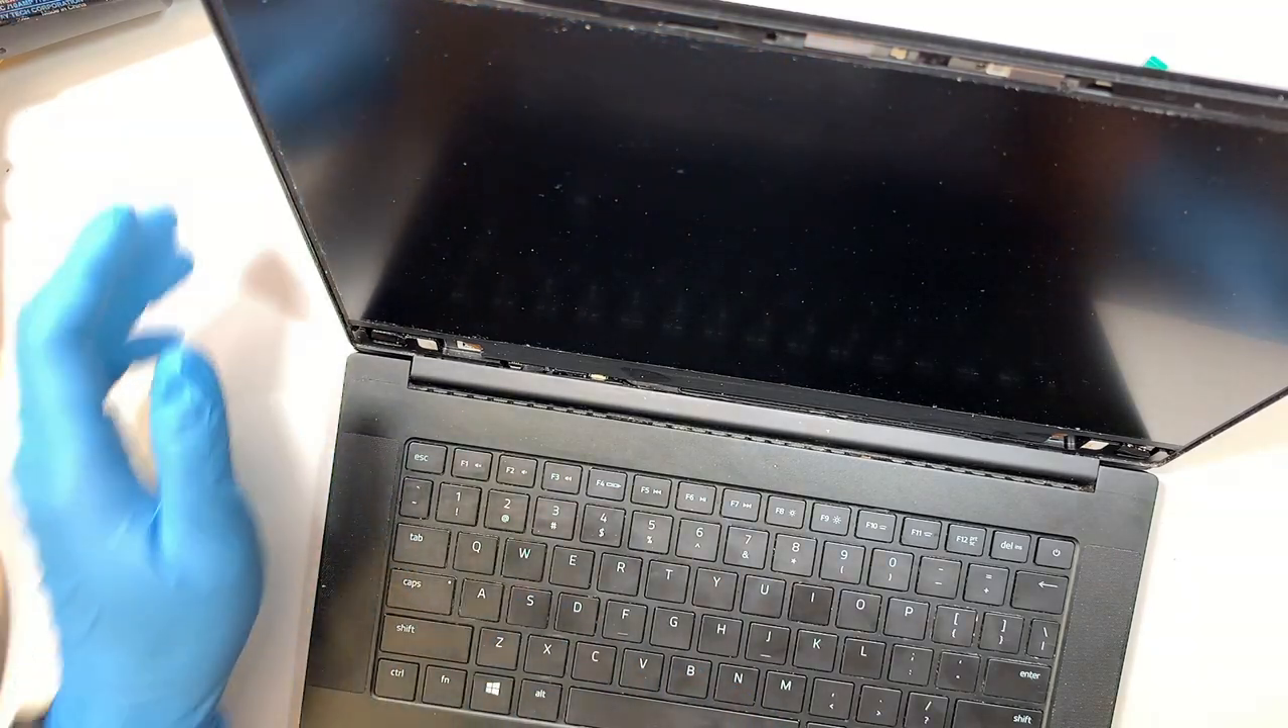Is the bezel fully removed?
Yes.